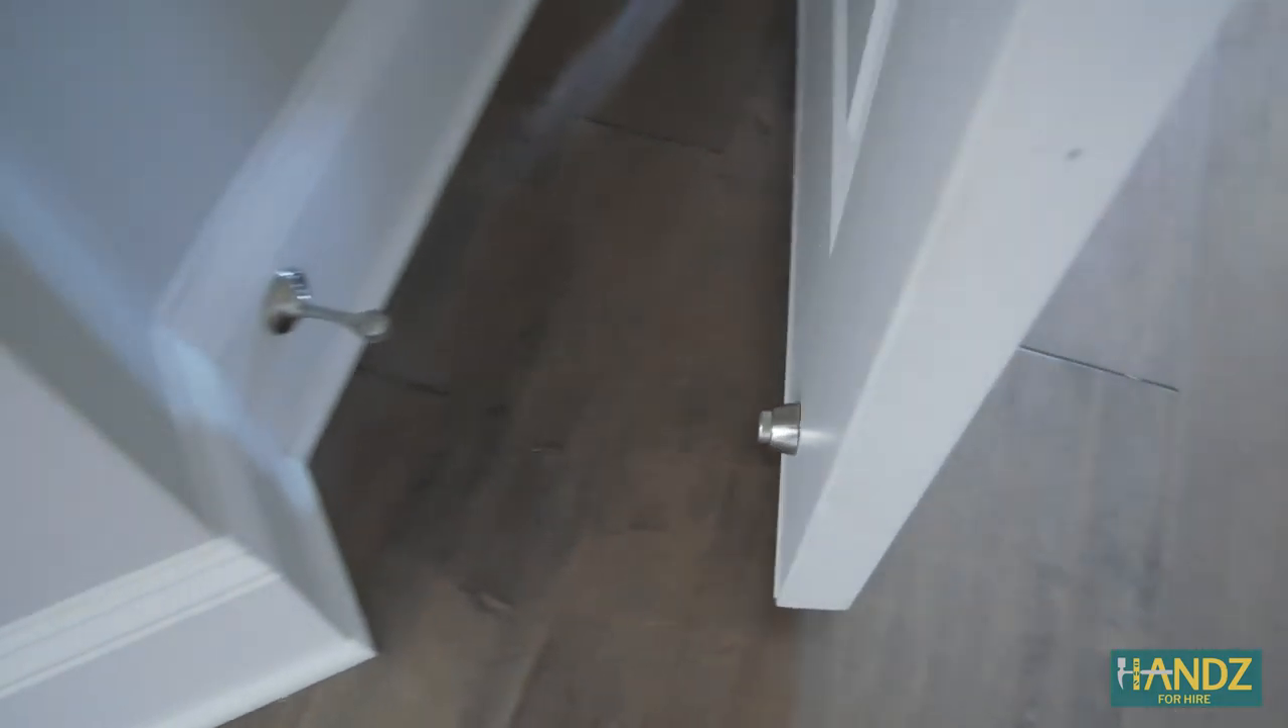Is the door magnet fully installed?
Yes.